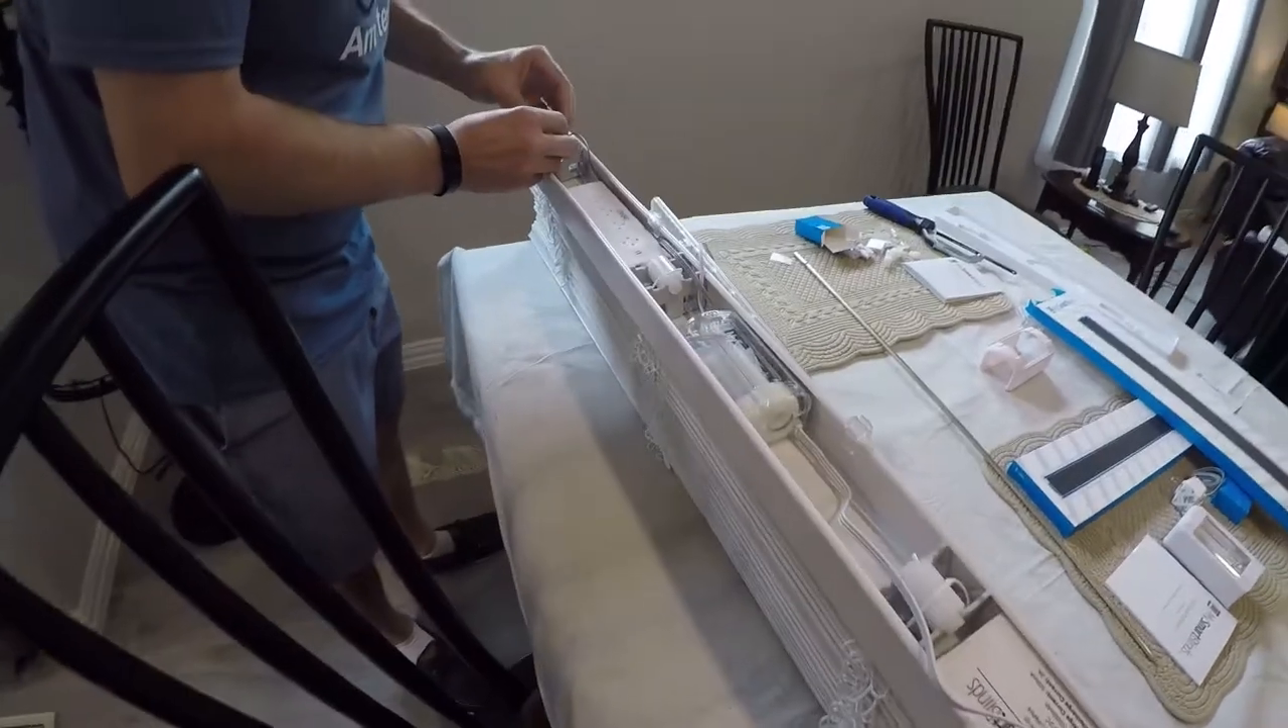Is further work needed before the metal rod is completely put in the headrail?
Yes.